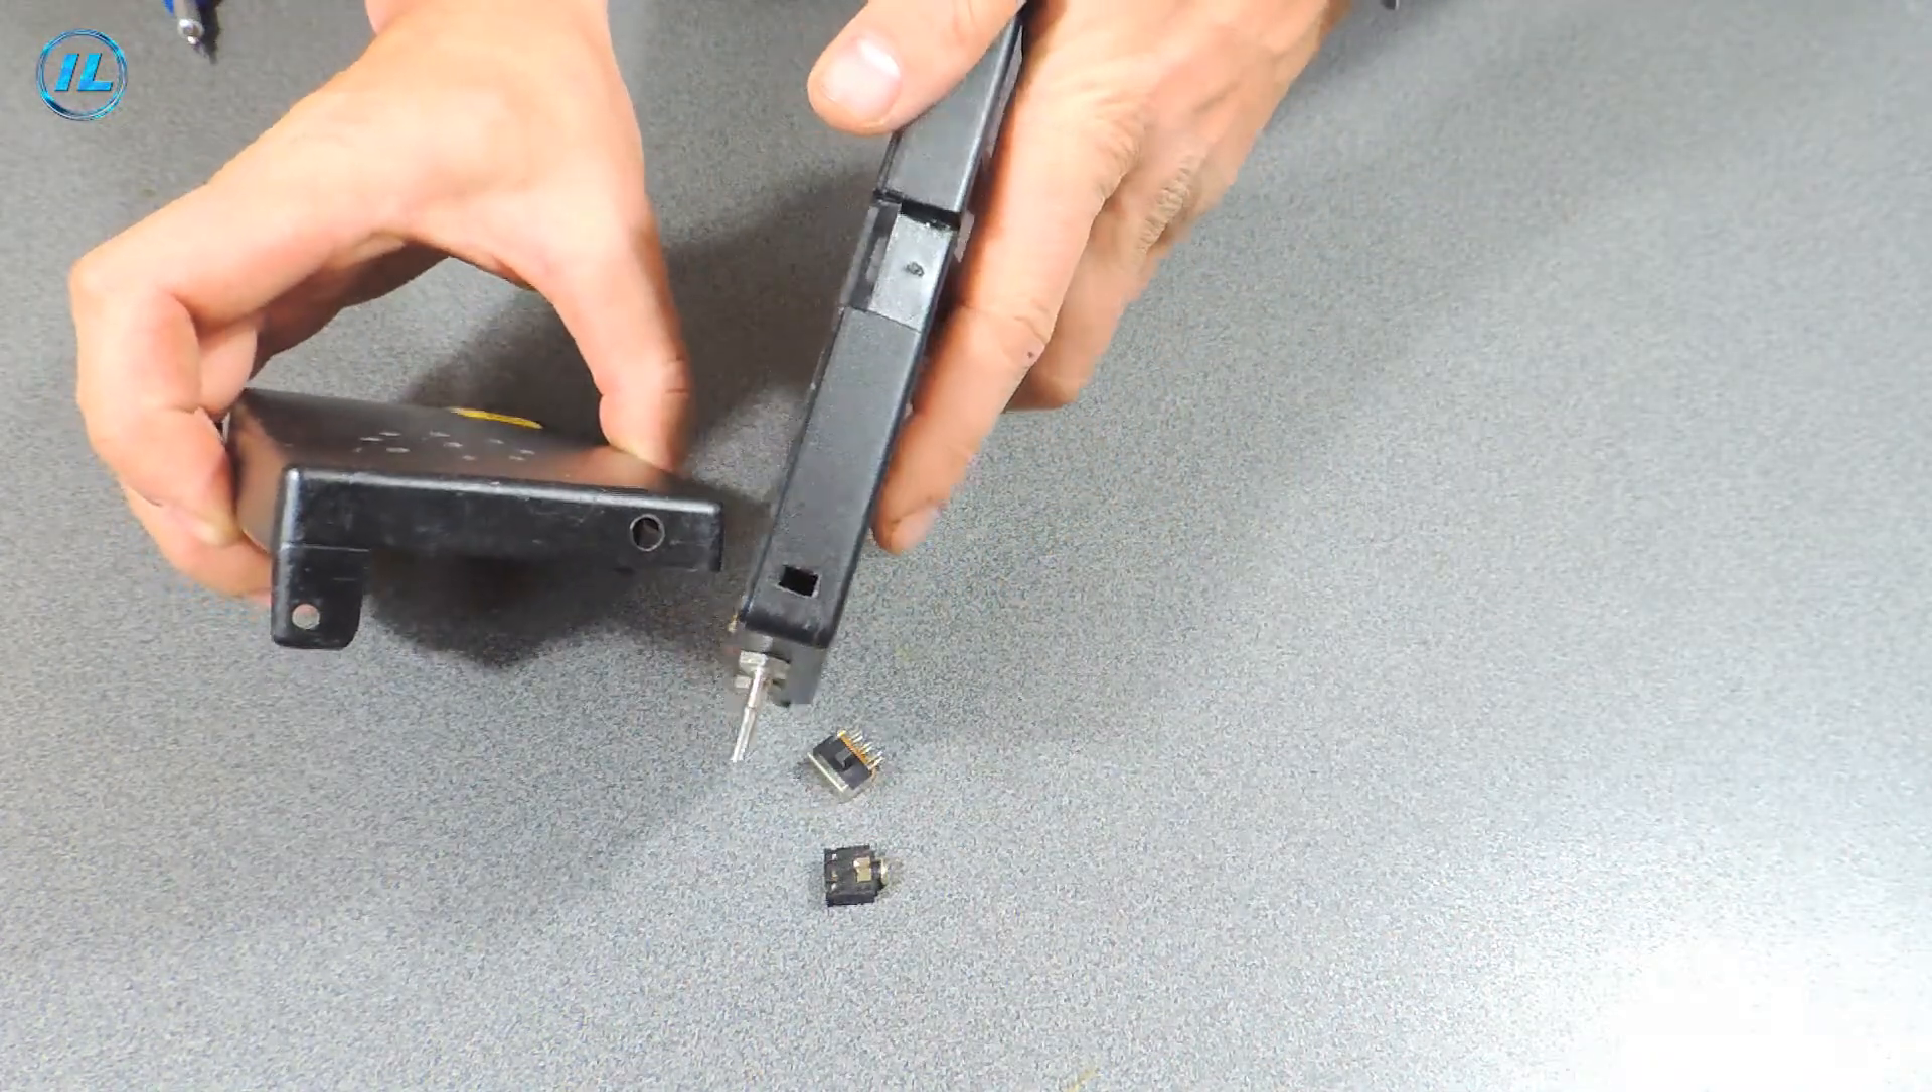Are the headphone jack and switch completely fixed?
No.